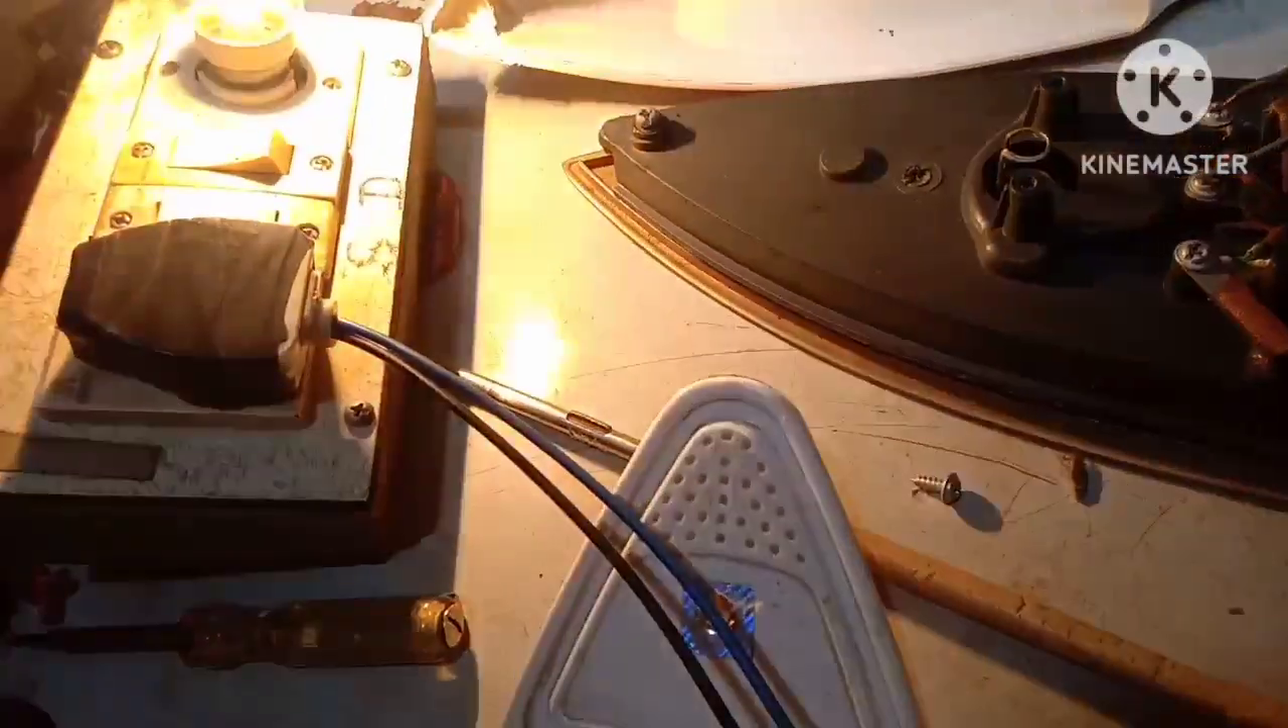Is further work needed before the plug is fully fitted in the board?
No.